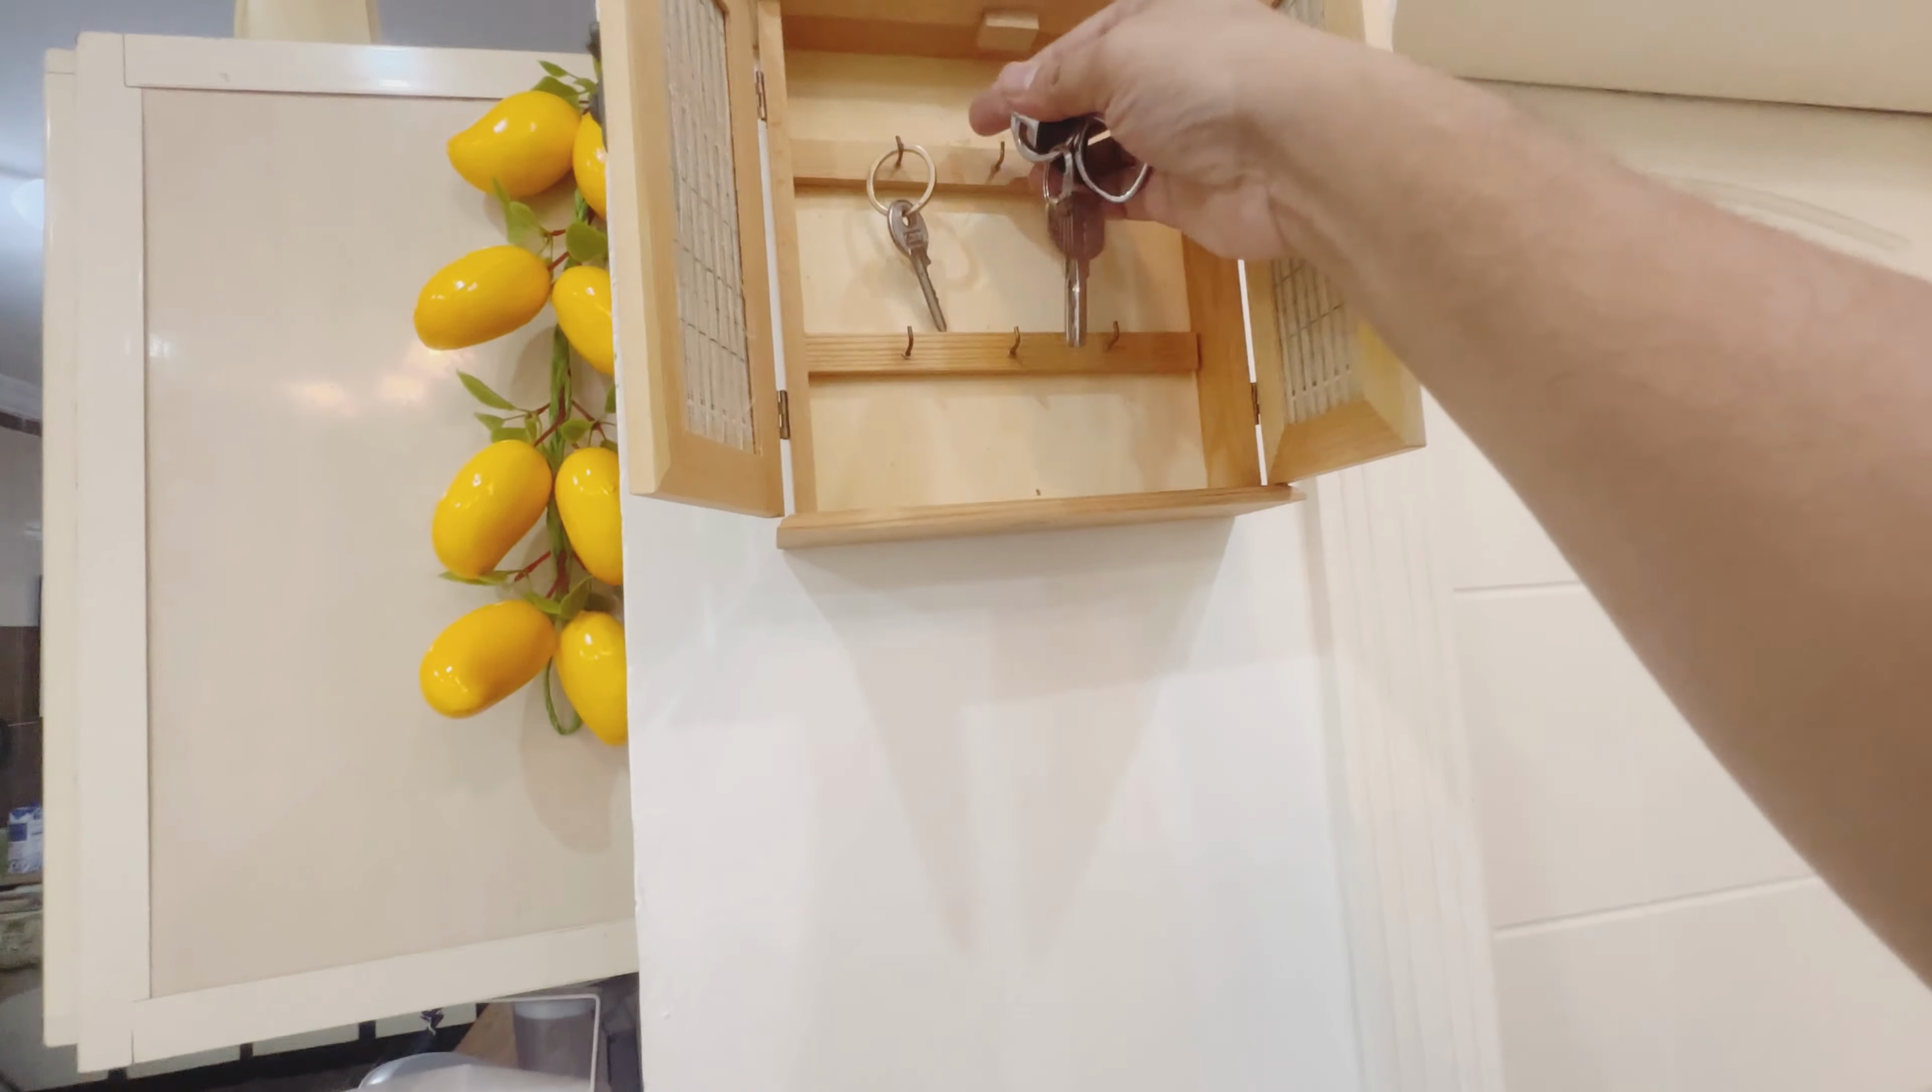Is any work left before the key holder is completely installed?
No.